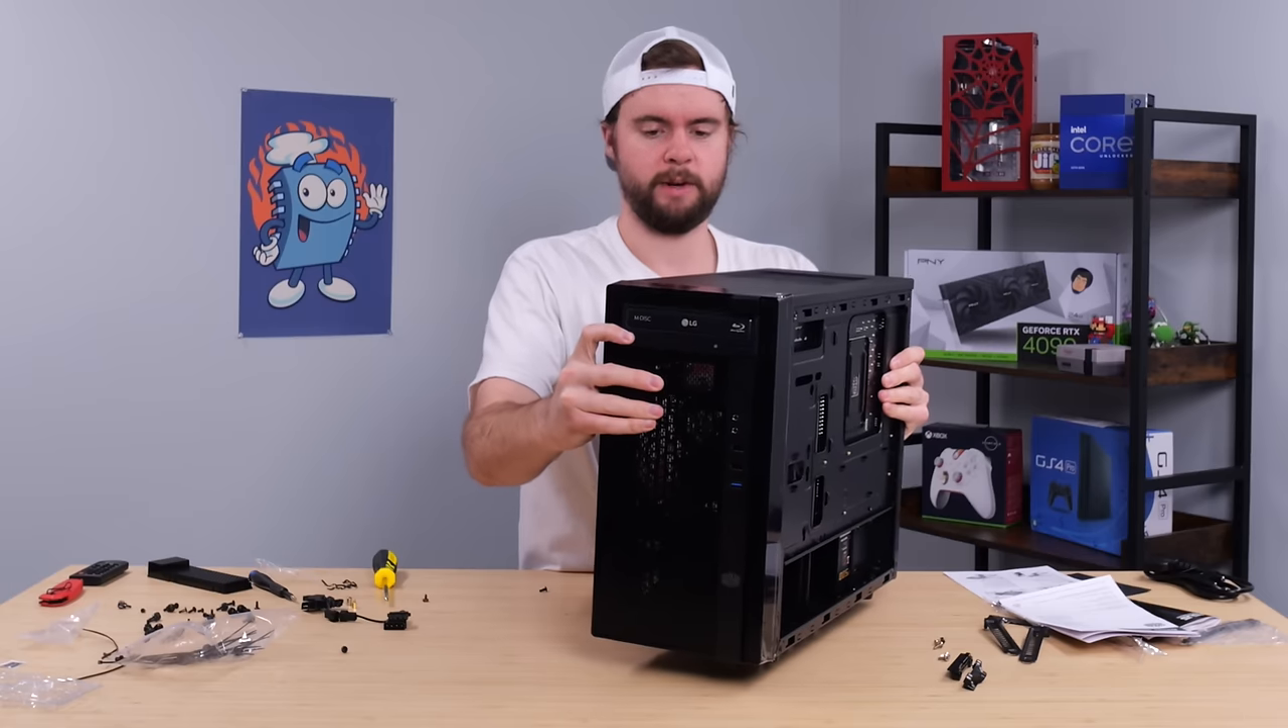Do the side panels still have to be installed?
Yes.